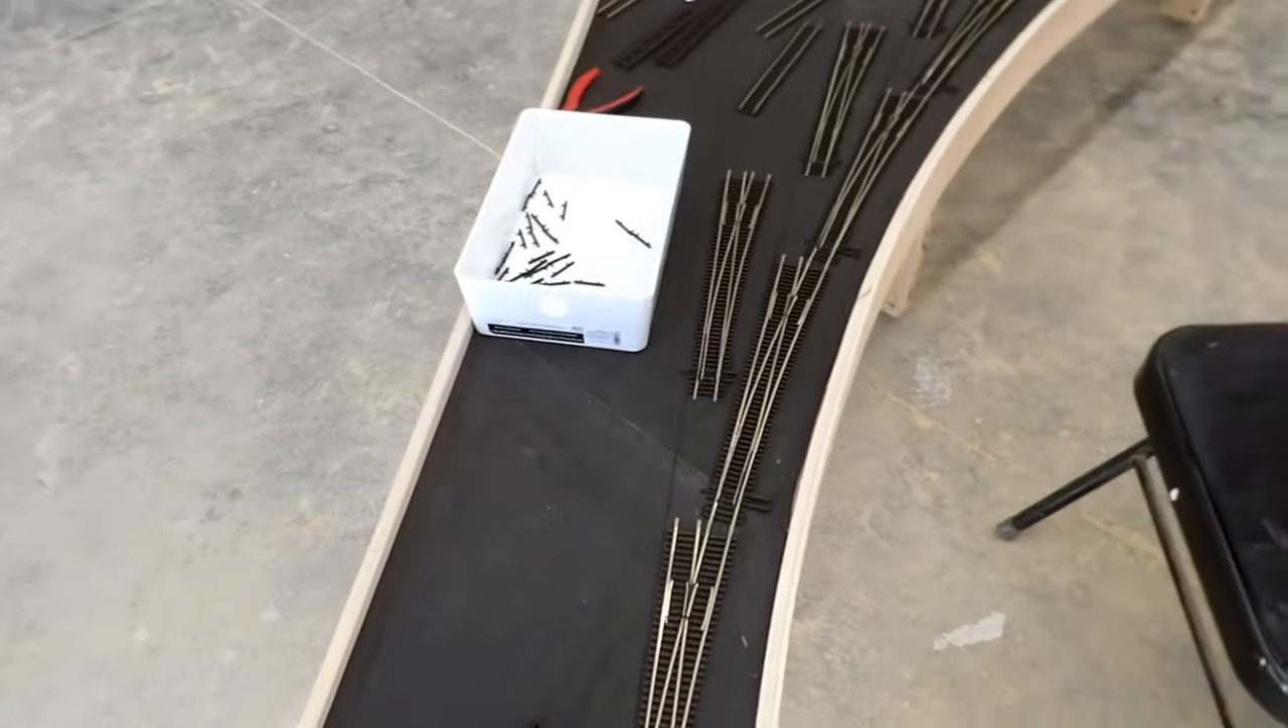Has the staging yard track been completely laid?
No.